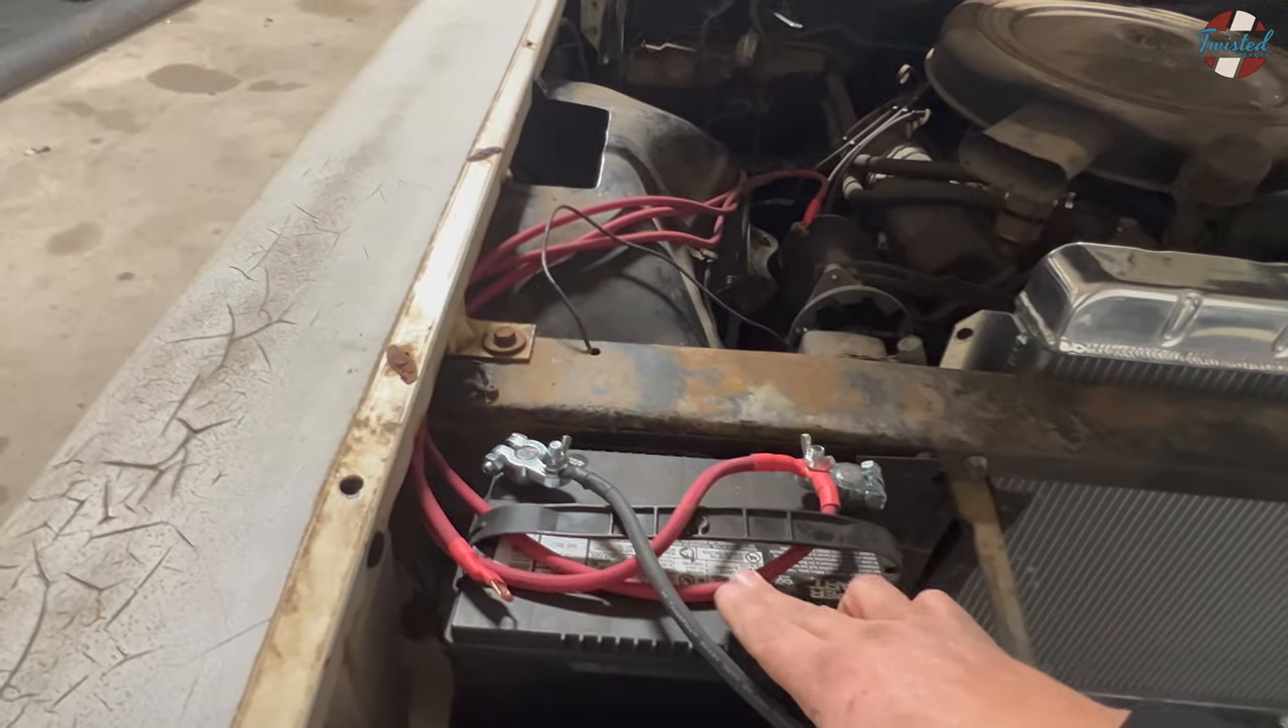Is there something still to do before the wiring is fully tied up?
Yes.